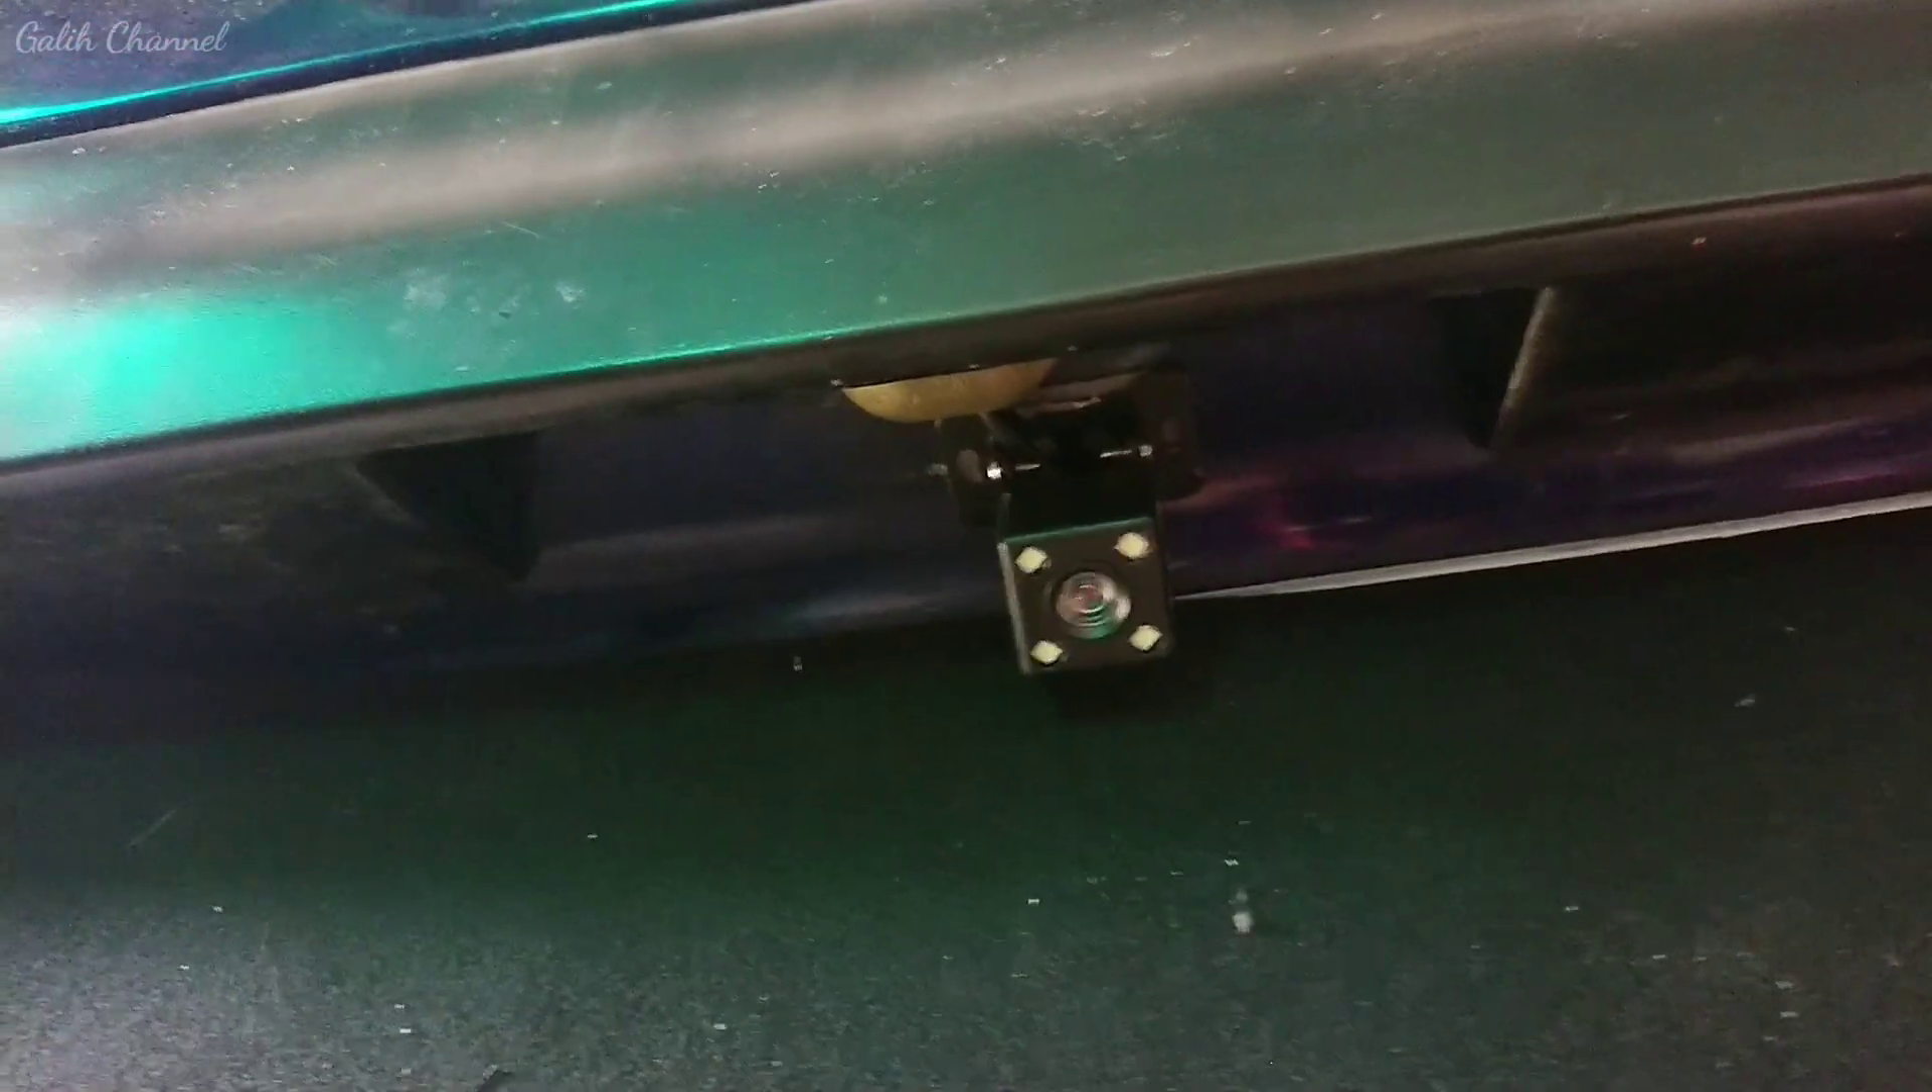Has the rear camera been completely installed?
Yes.